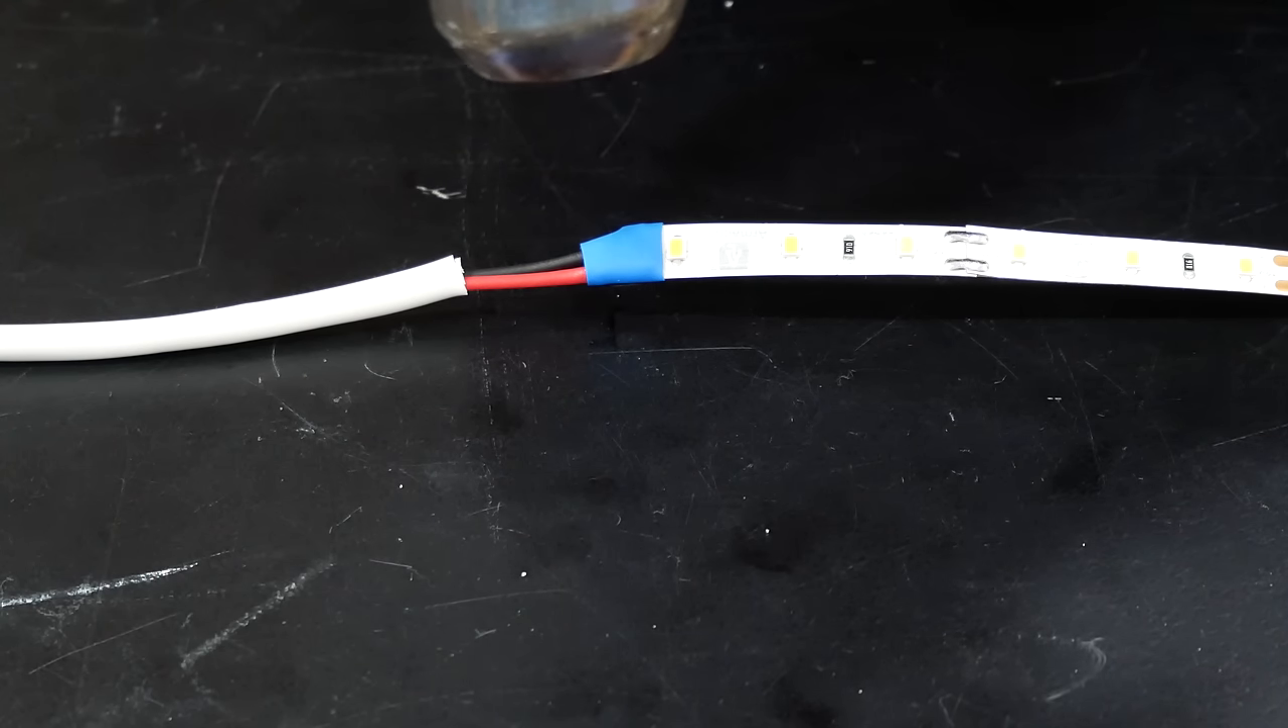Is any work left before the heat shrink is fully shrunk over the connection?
No.